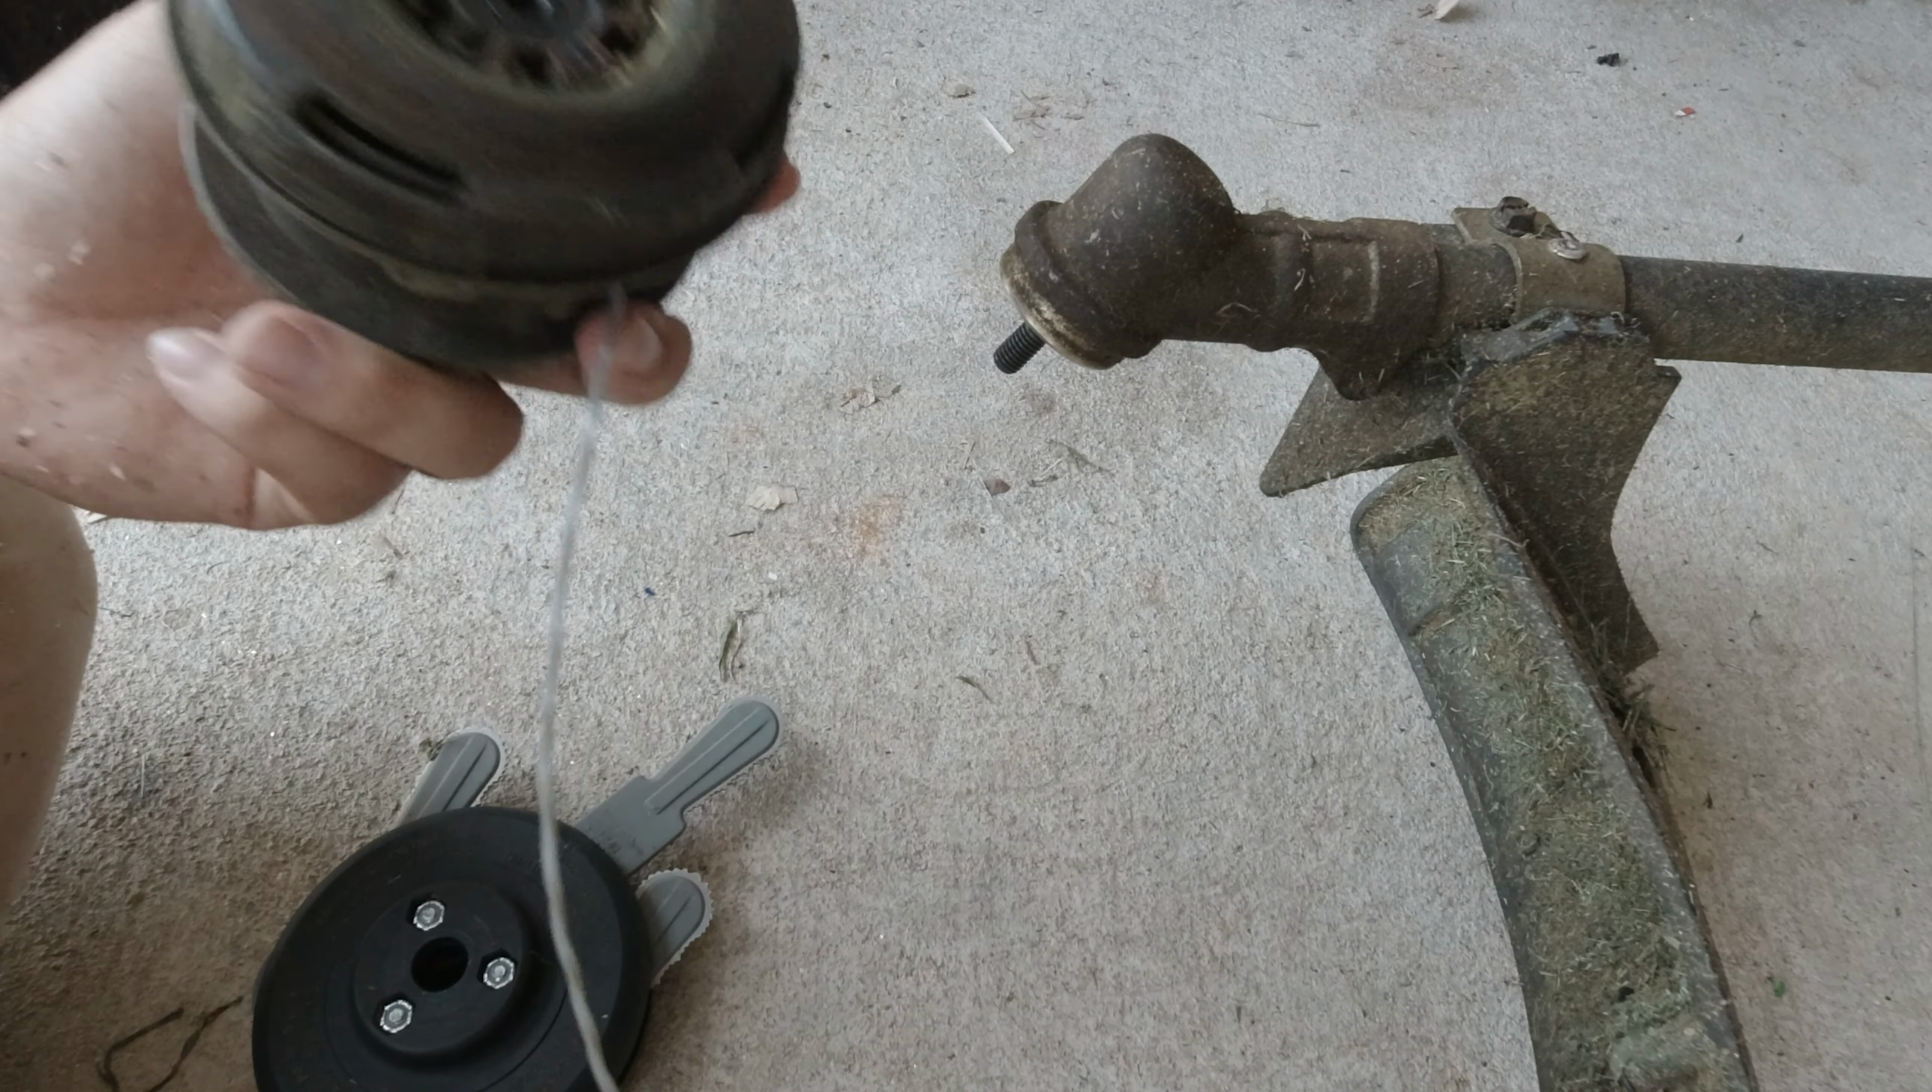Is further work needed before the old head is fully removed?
No.